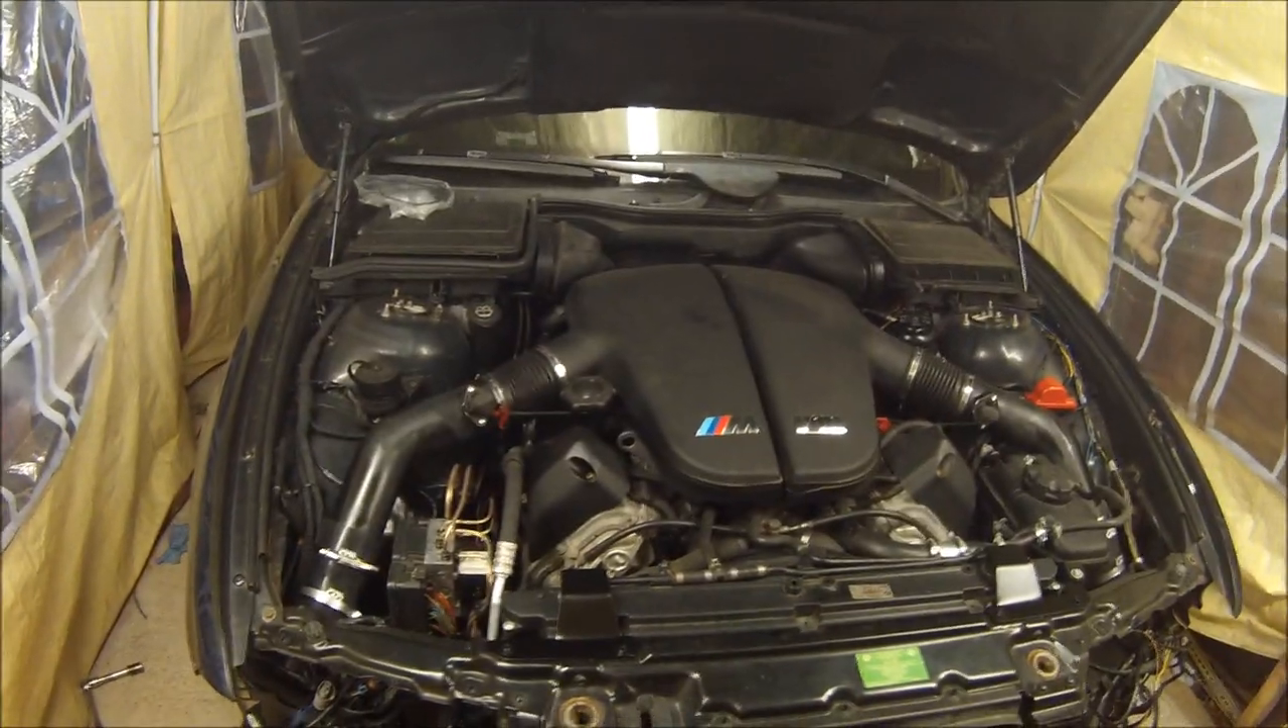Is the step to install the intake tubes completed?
Yes.